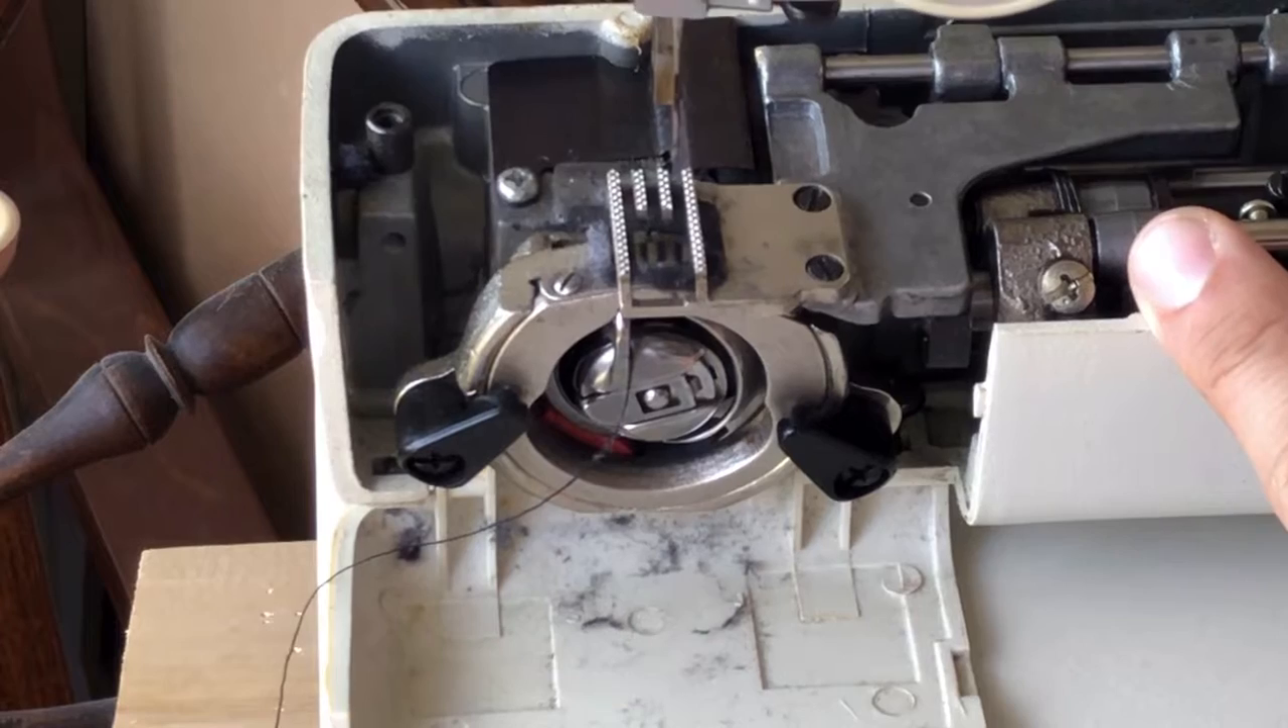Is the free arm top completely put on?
No.